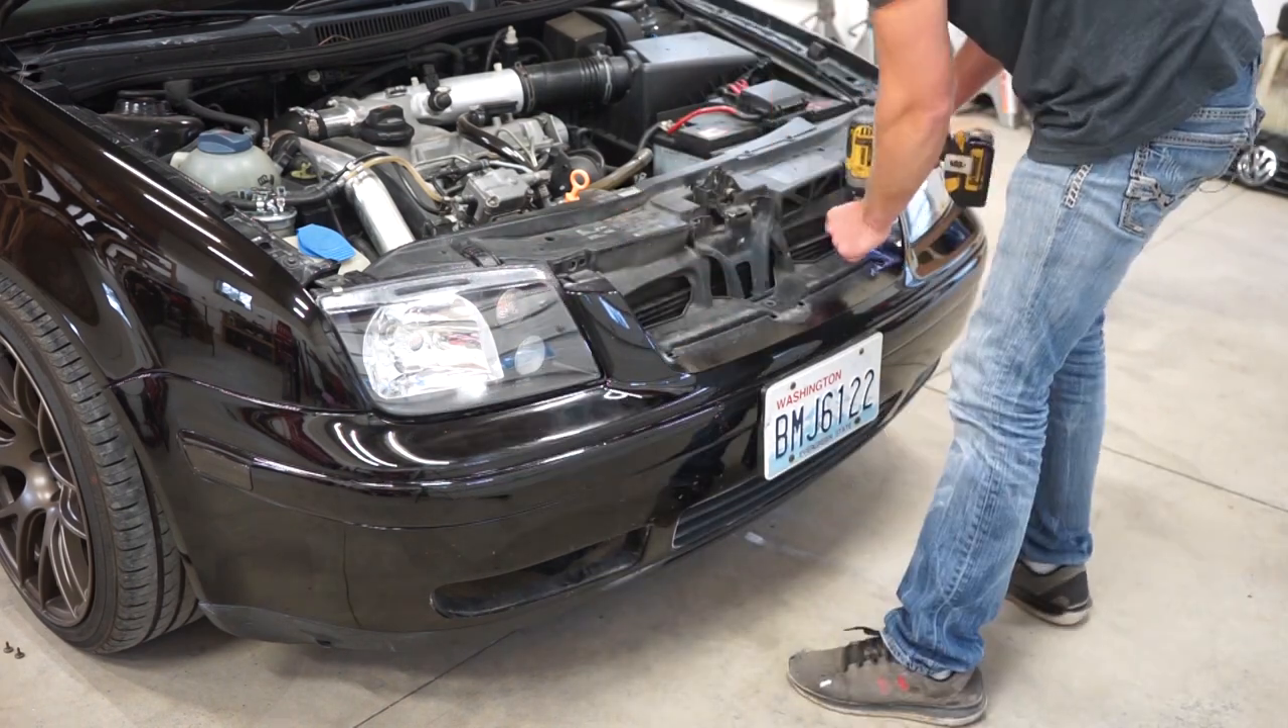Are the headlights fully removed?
No.